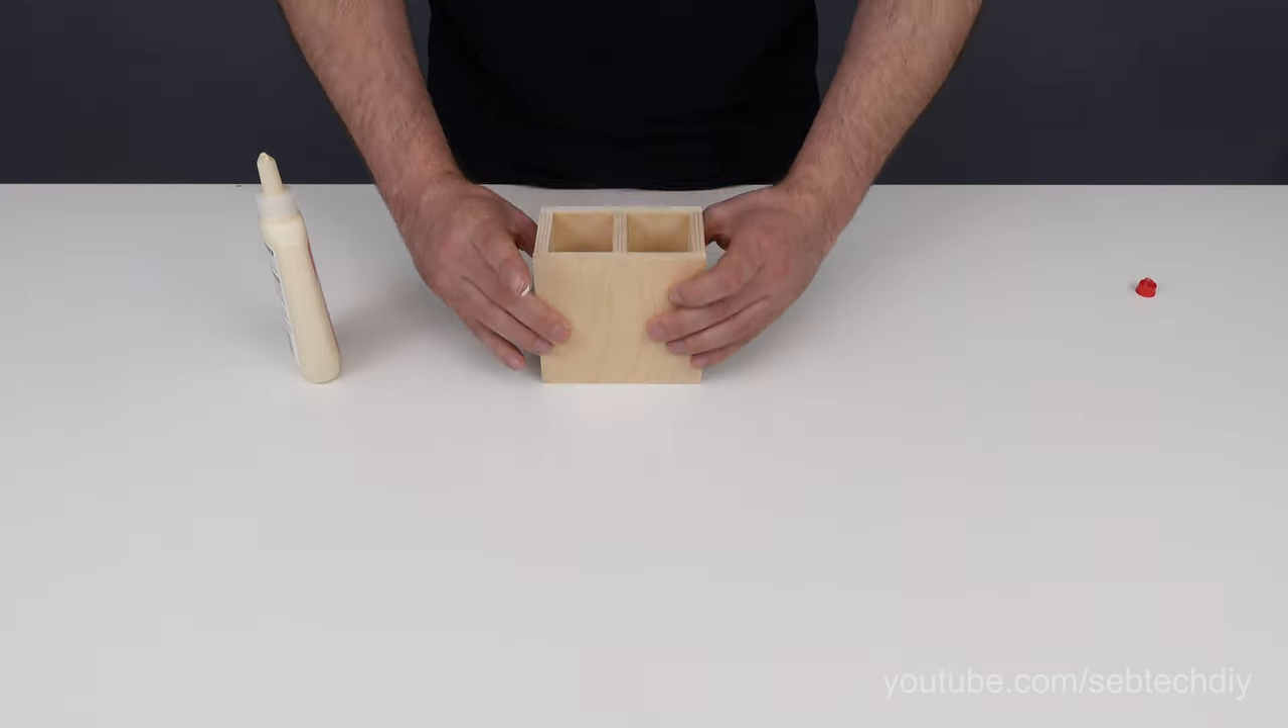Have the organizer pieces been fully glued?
Yes.